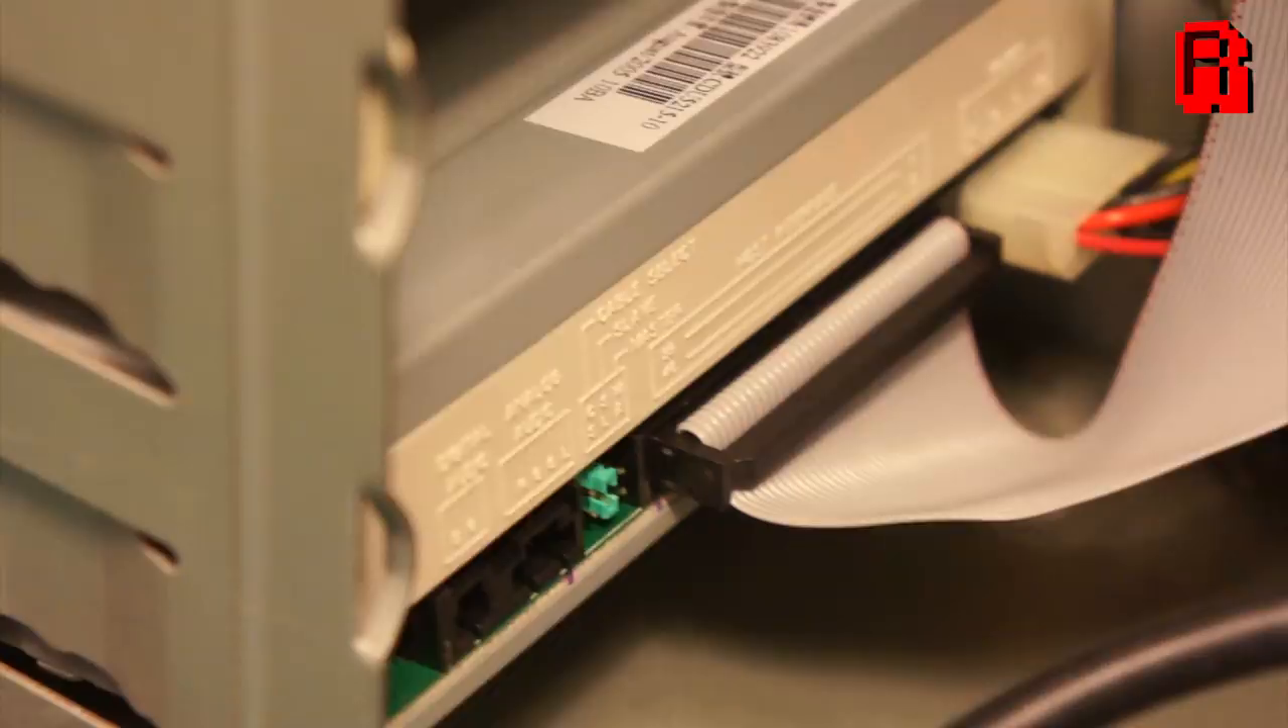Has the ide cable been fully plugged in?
Yes.